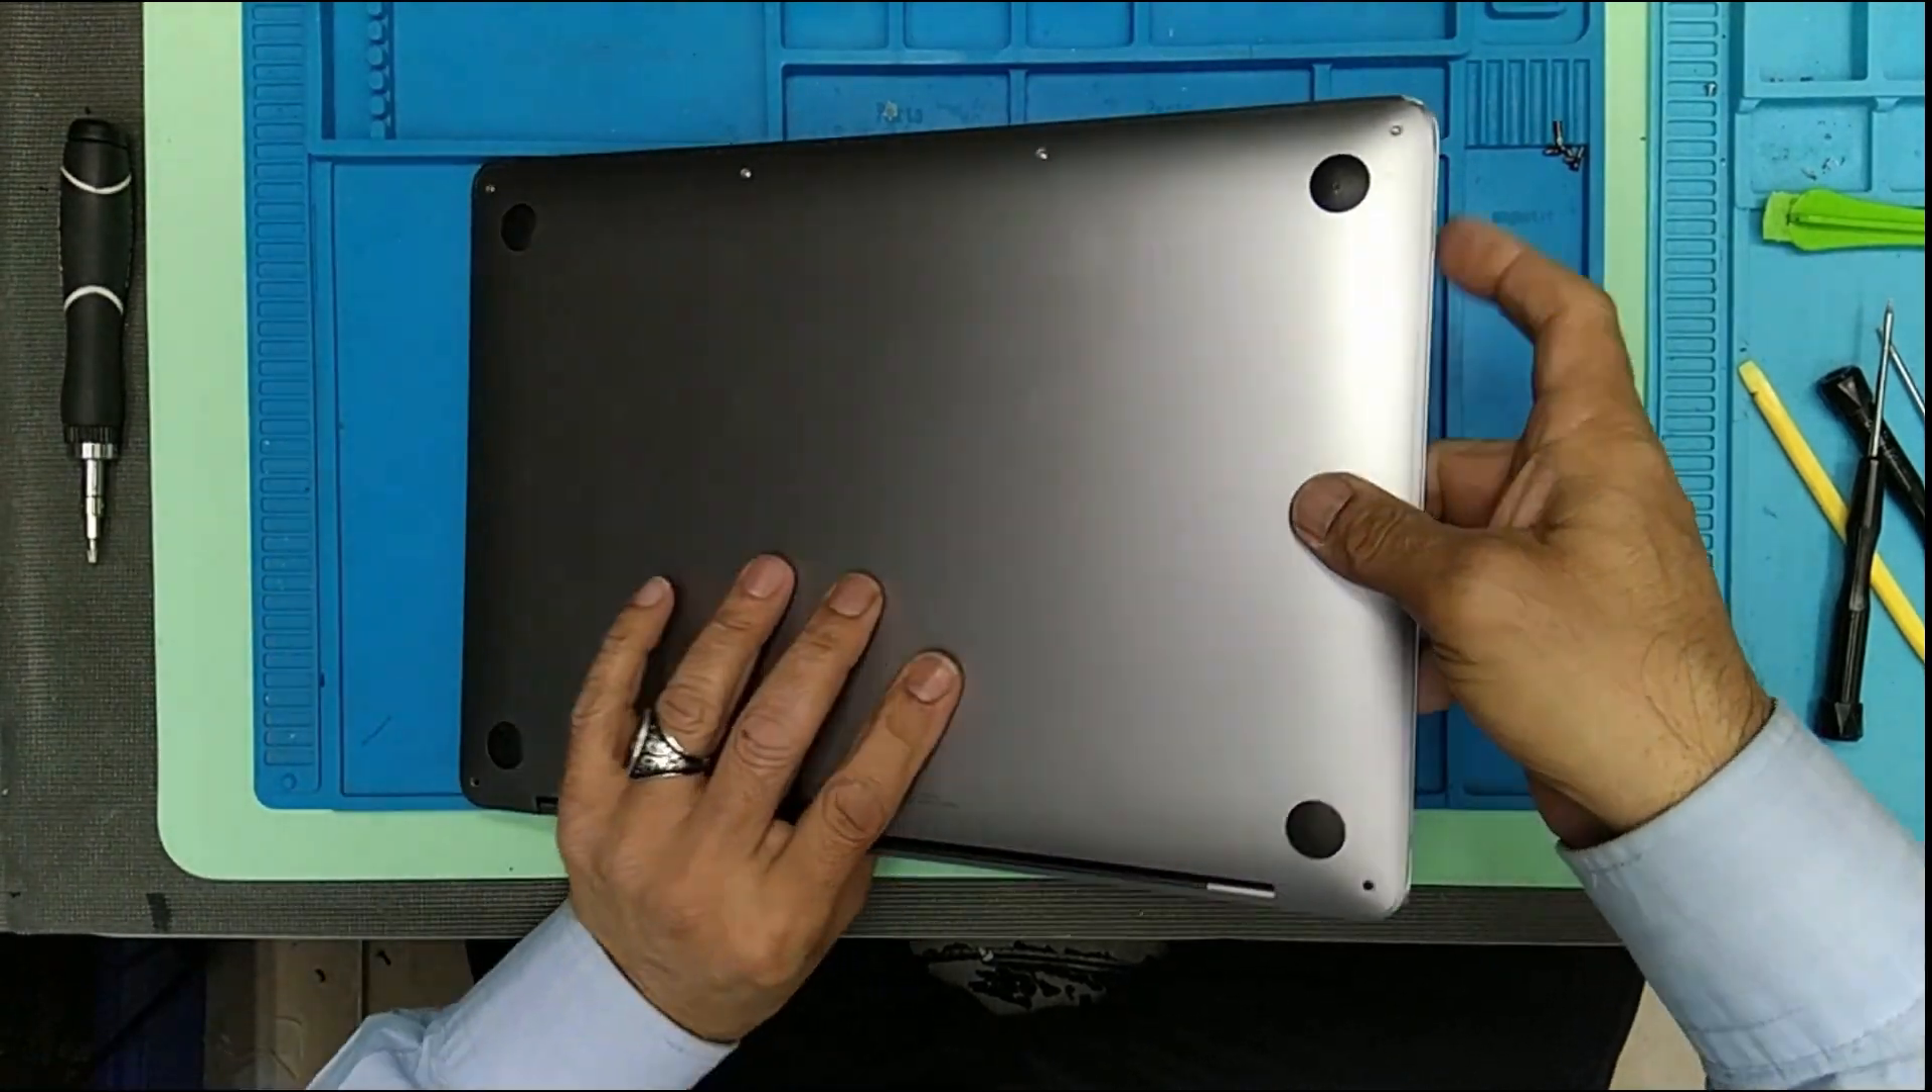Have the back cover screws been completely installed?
No.